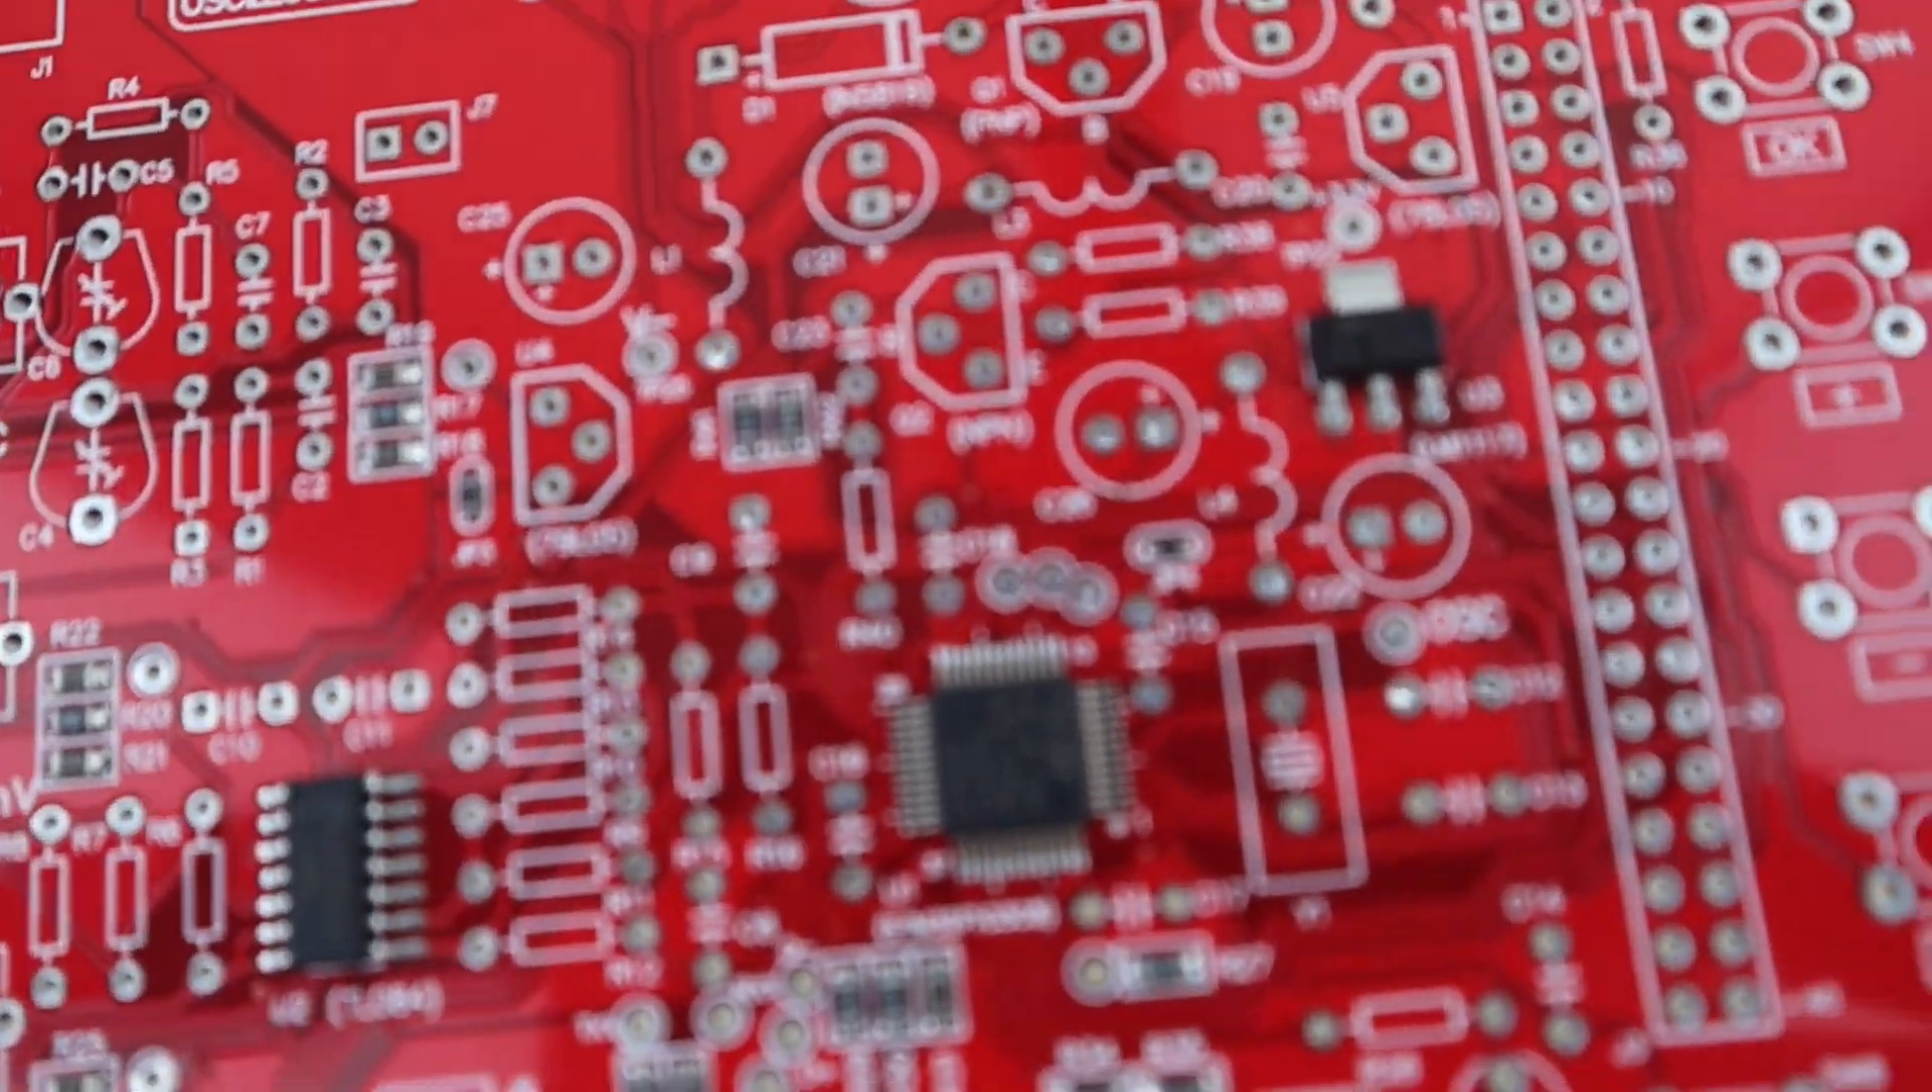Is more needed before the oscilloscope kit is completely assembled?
Yes.